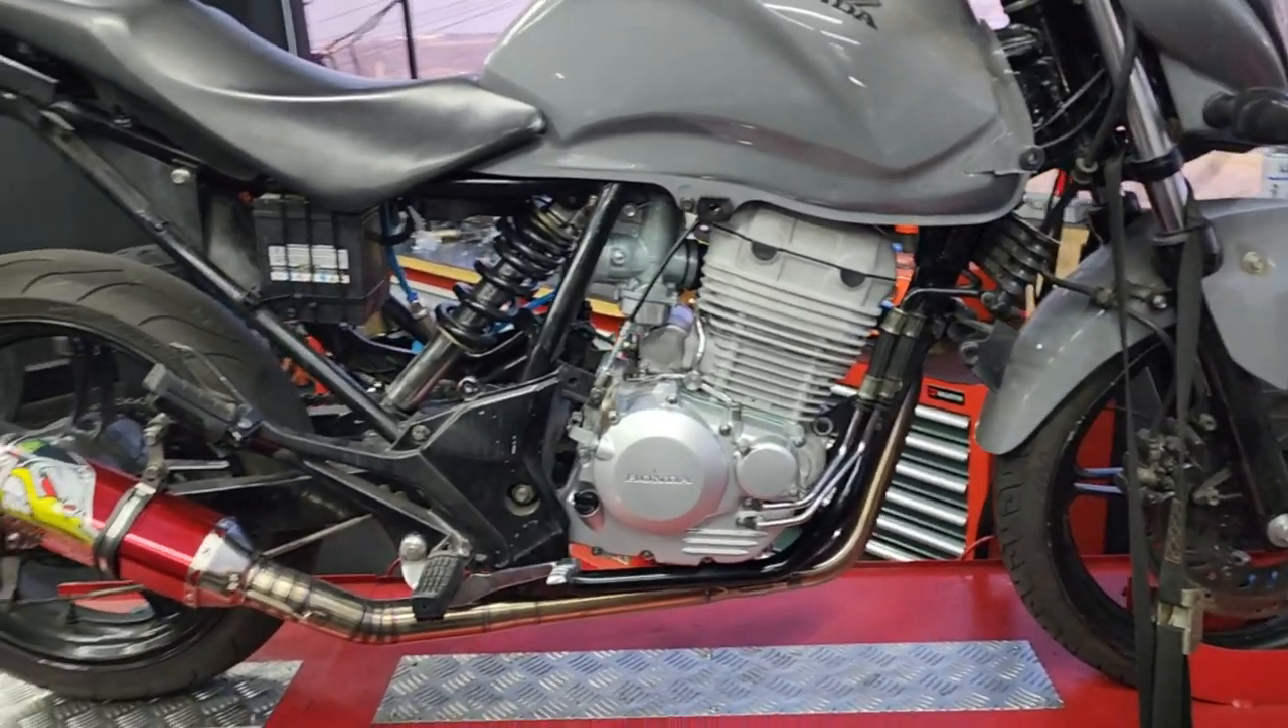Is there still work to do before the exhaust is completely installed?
No.